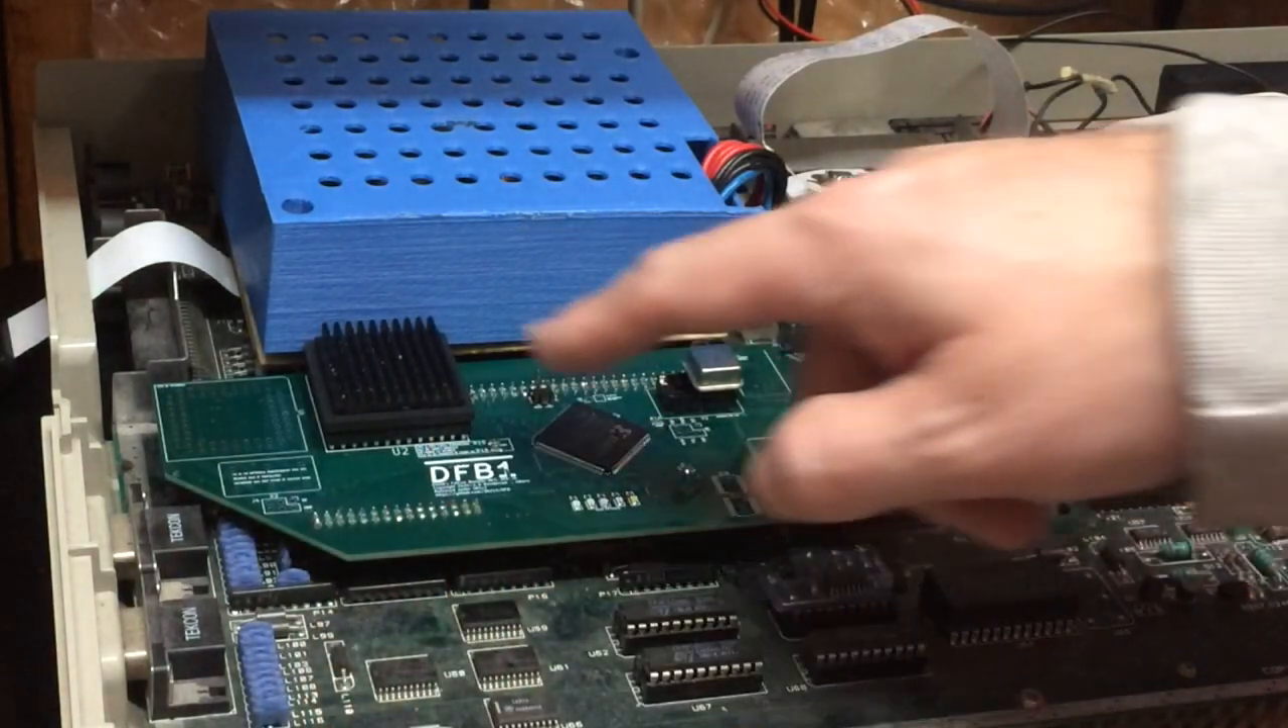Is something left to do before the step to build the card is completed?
No.